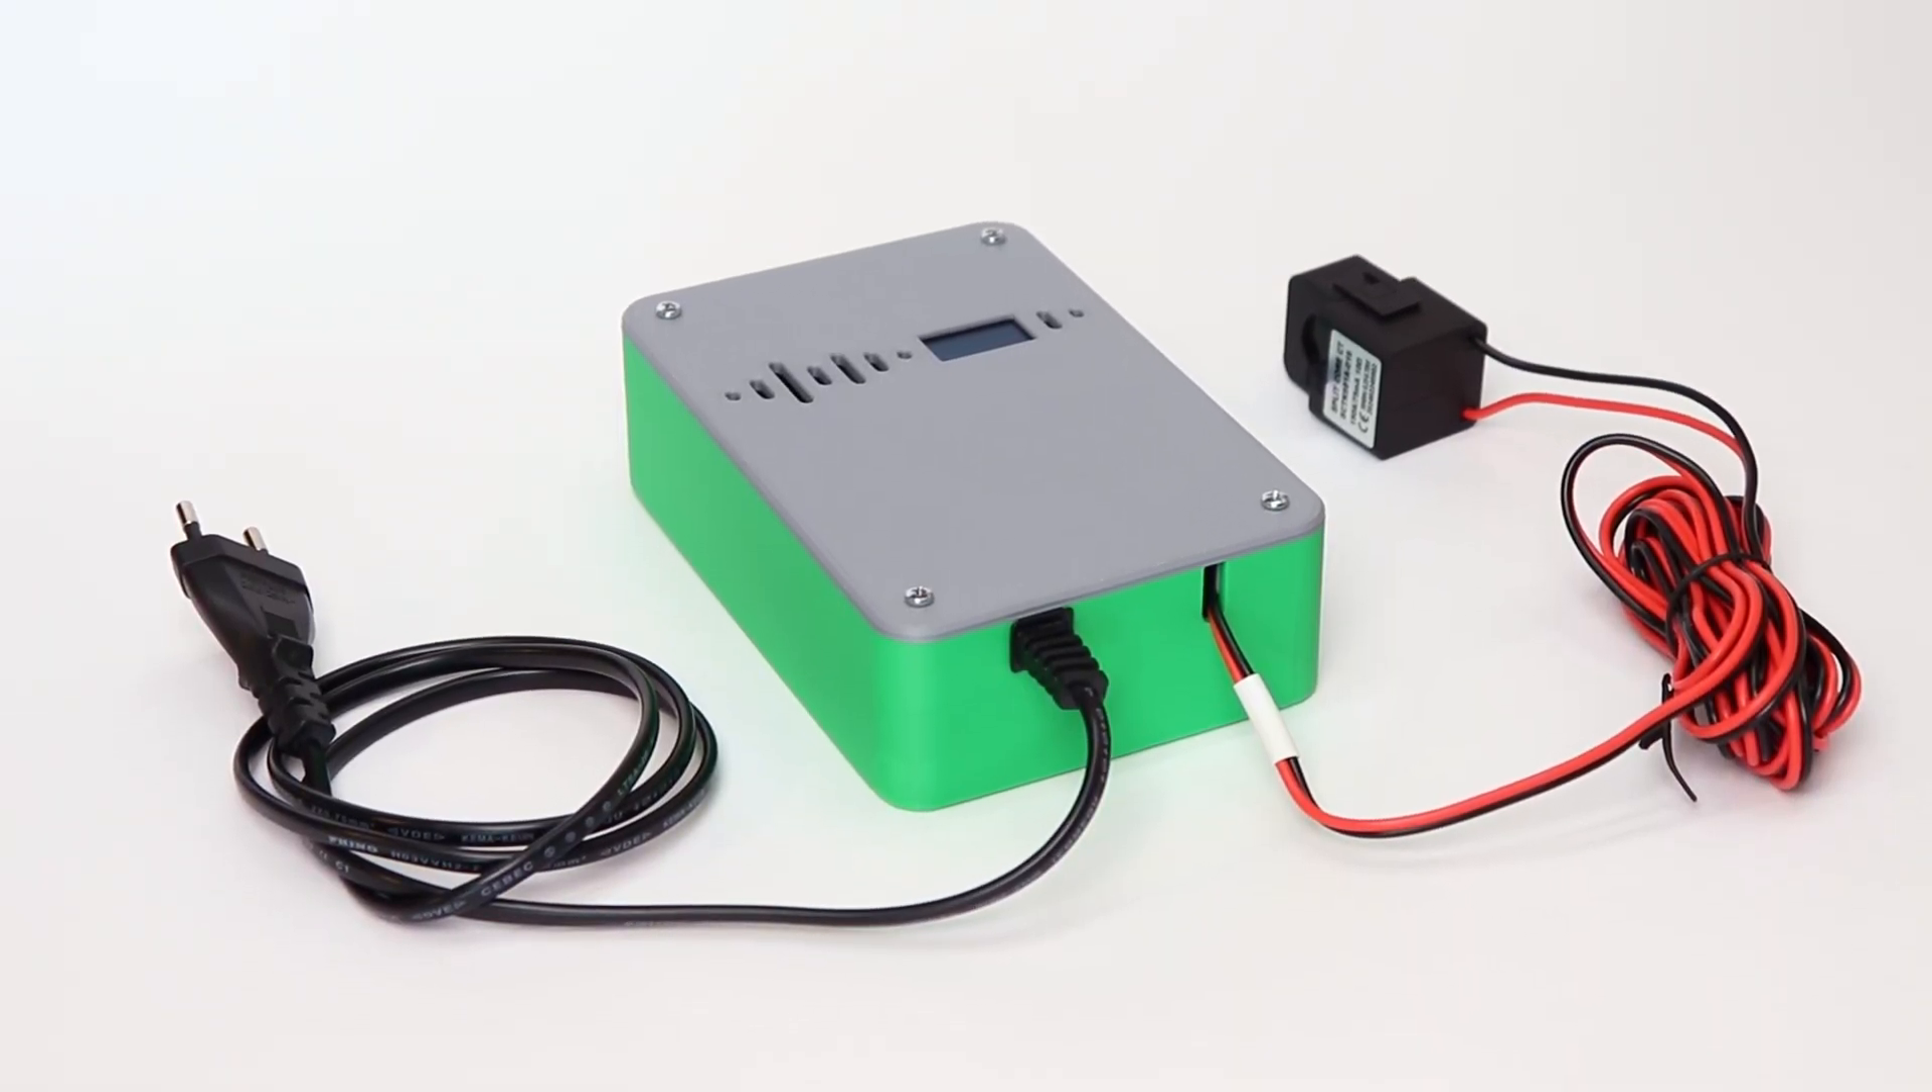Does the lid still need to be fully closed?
No.